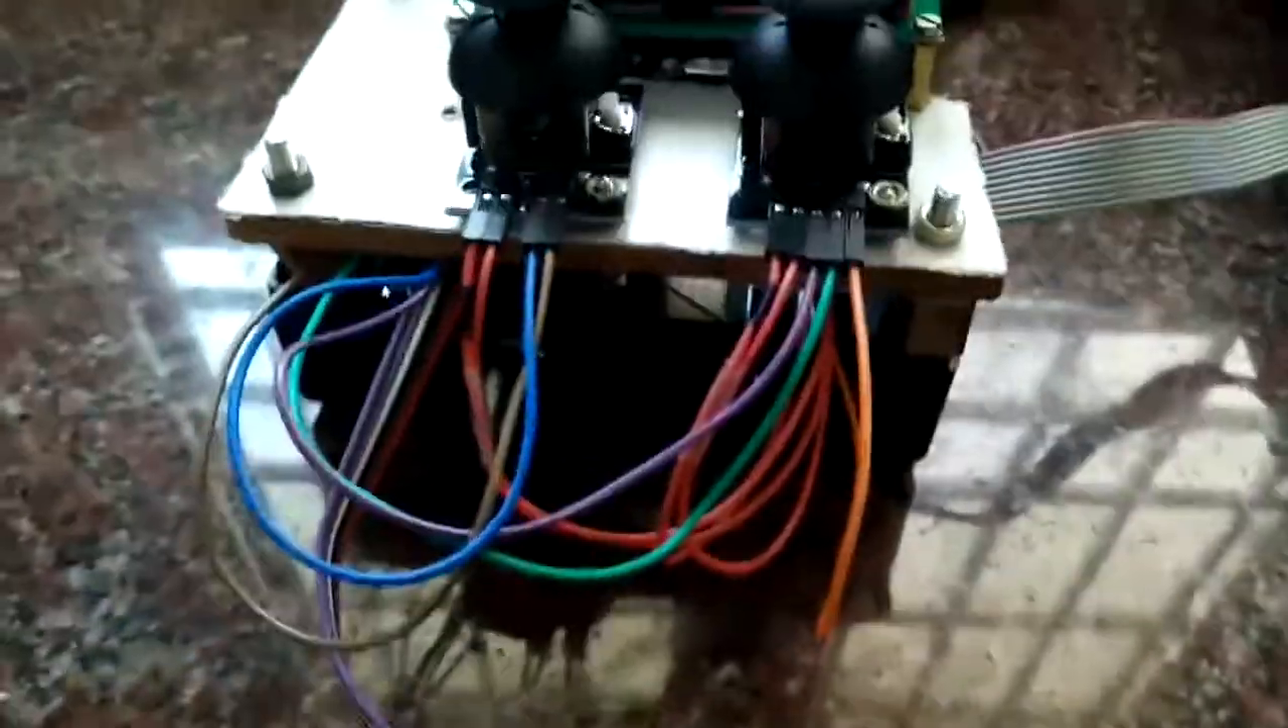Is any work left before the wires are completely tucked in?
Yes.